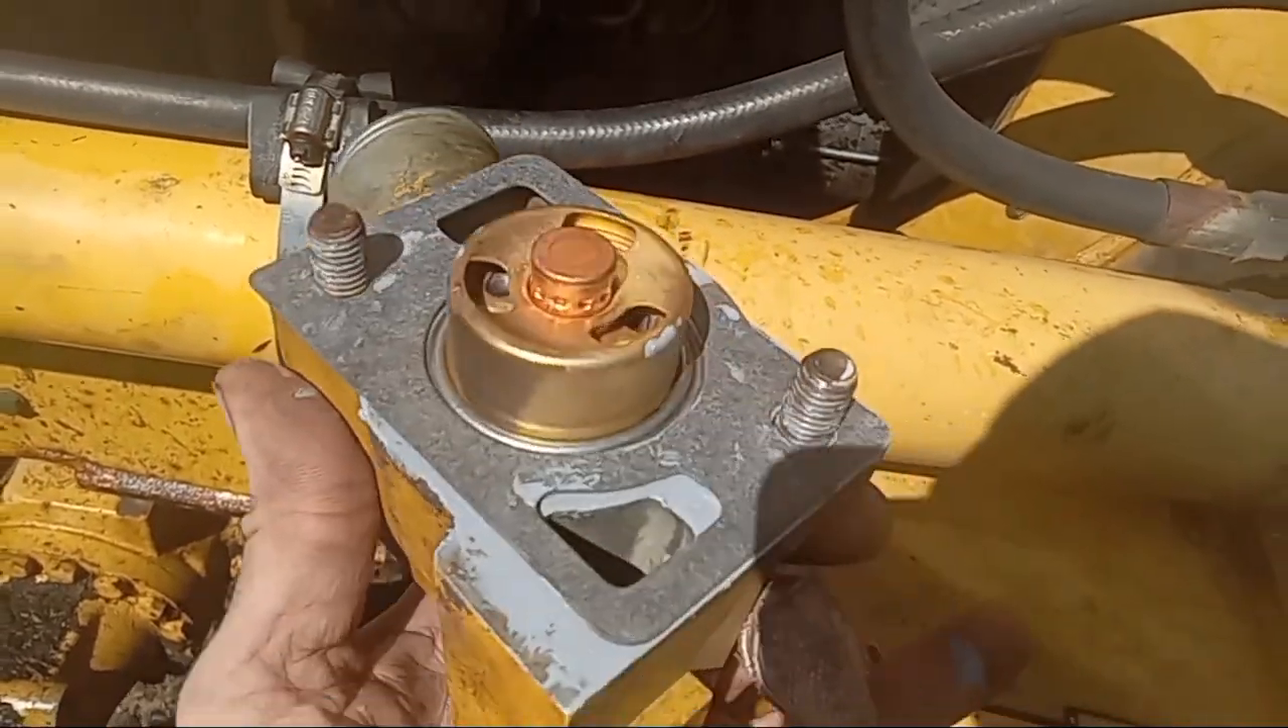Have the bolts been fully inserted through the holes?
Yes.